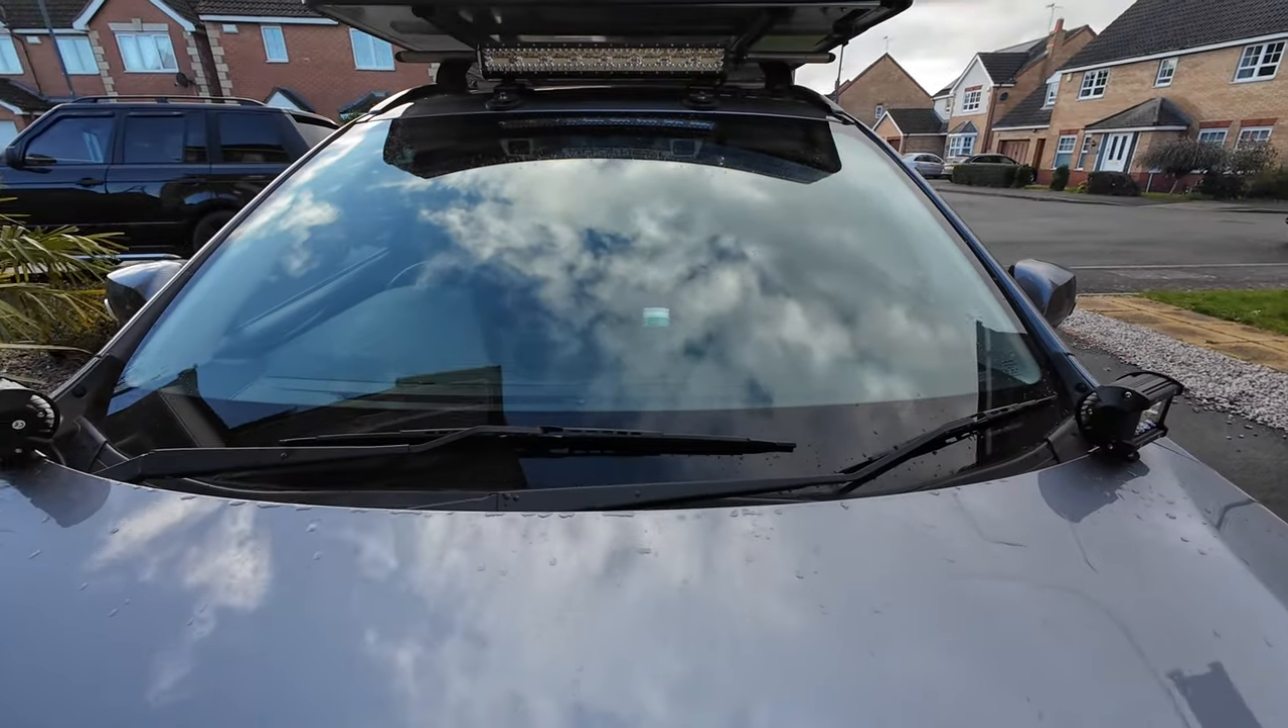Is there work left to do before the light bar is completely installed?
No.